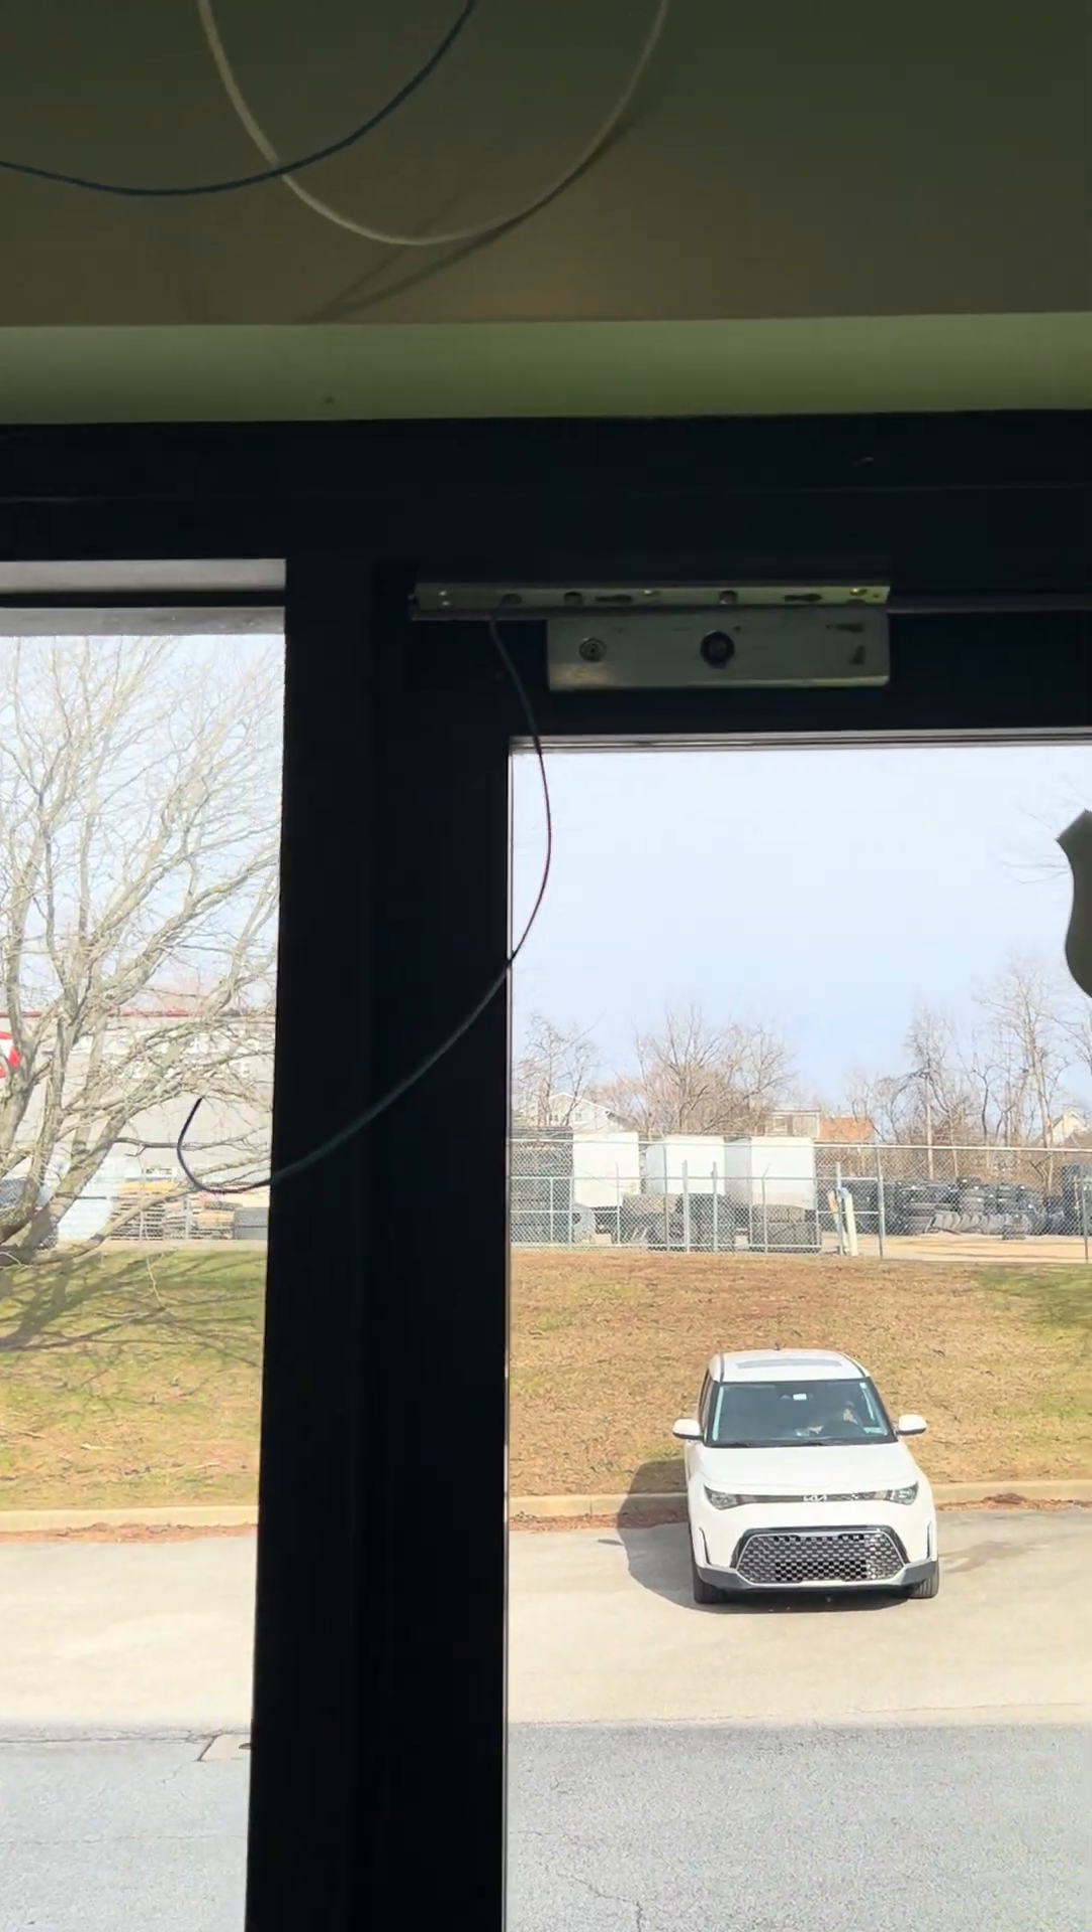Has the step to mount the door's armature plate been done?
Yes.